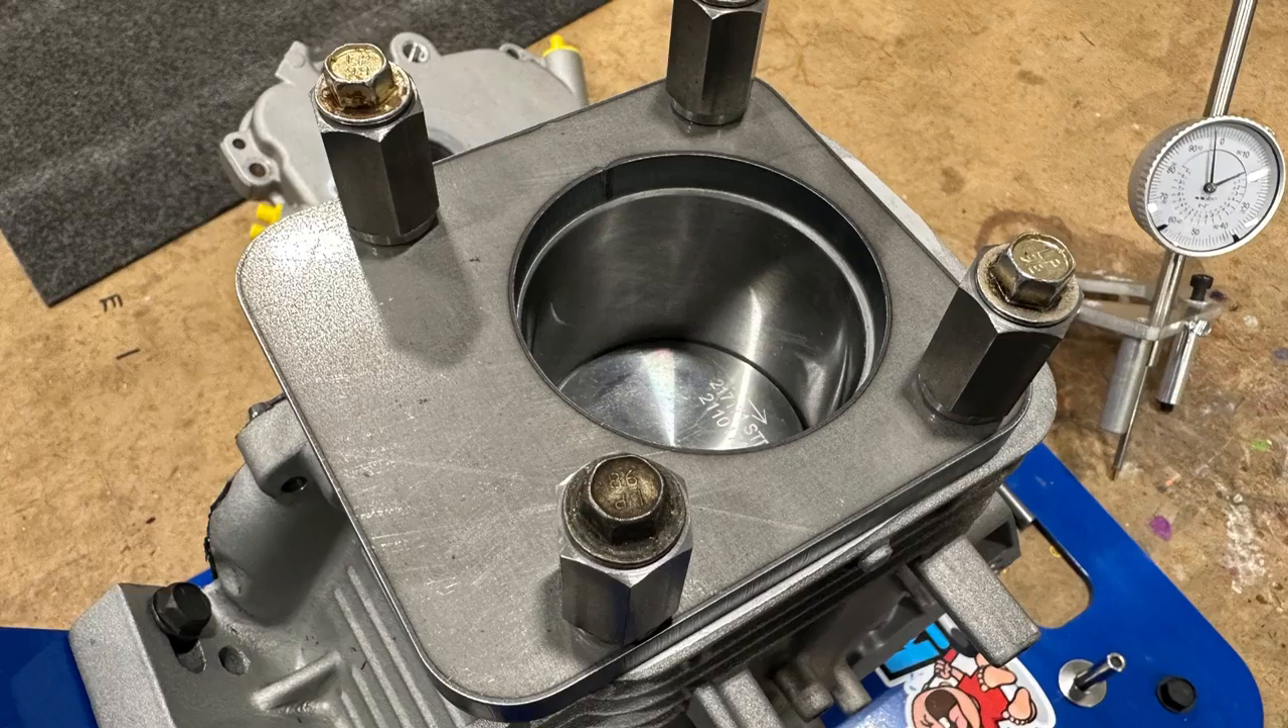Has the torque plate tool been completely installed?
Yes.